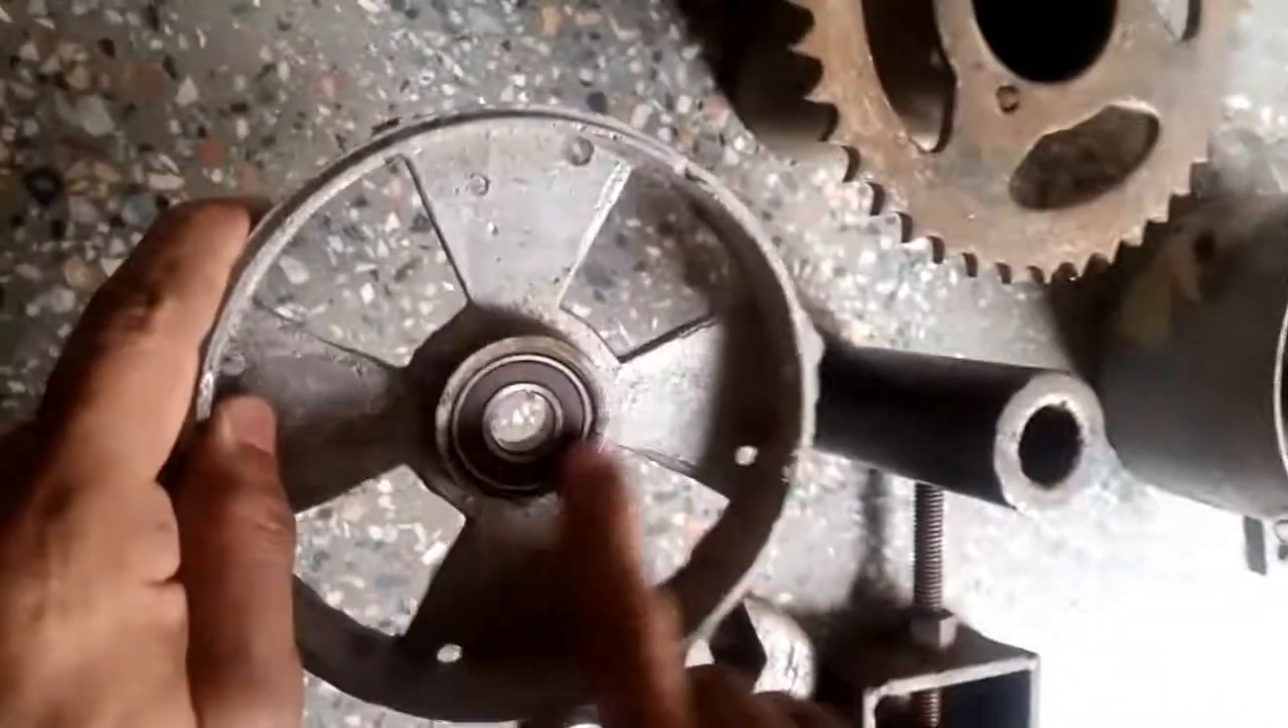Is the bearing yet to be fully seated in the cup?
No.